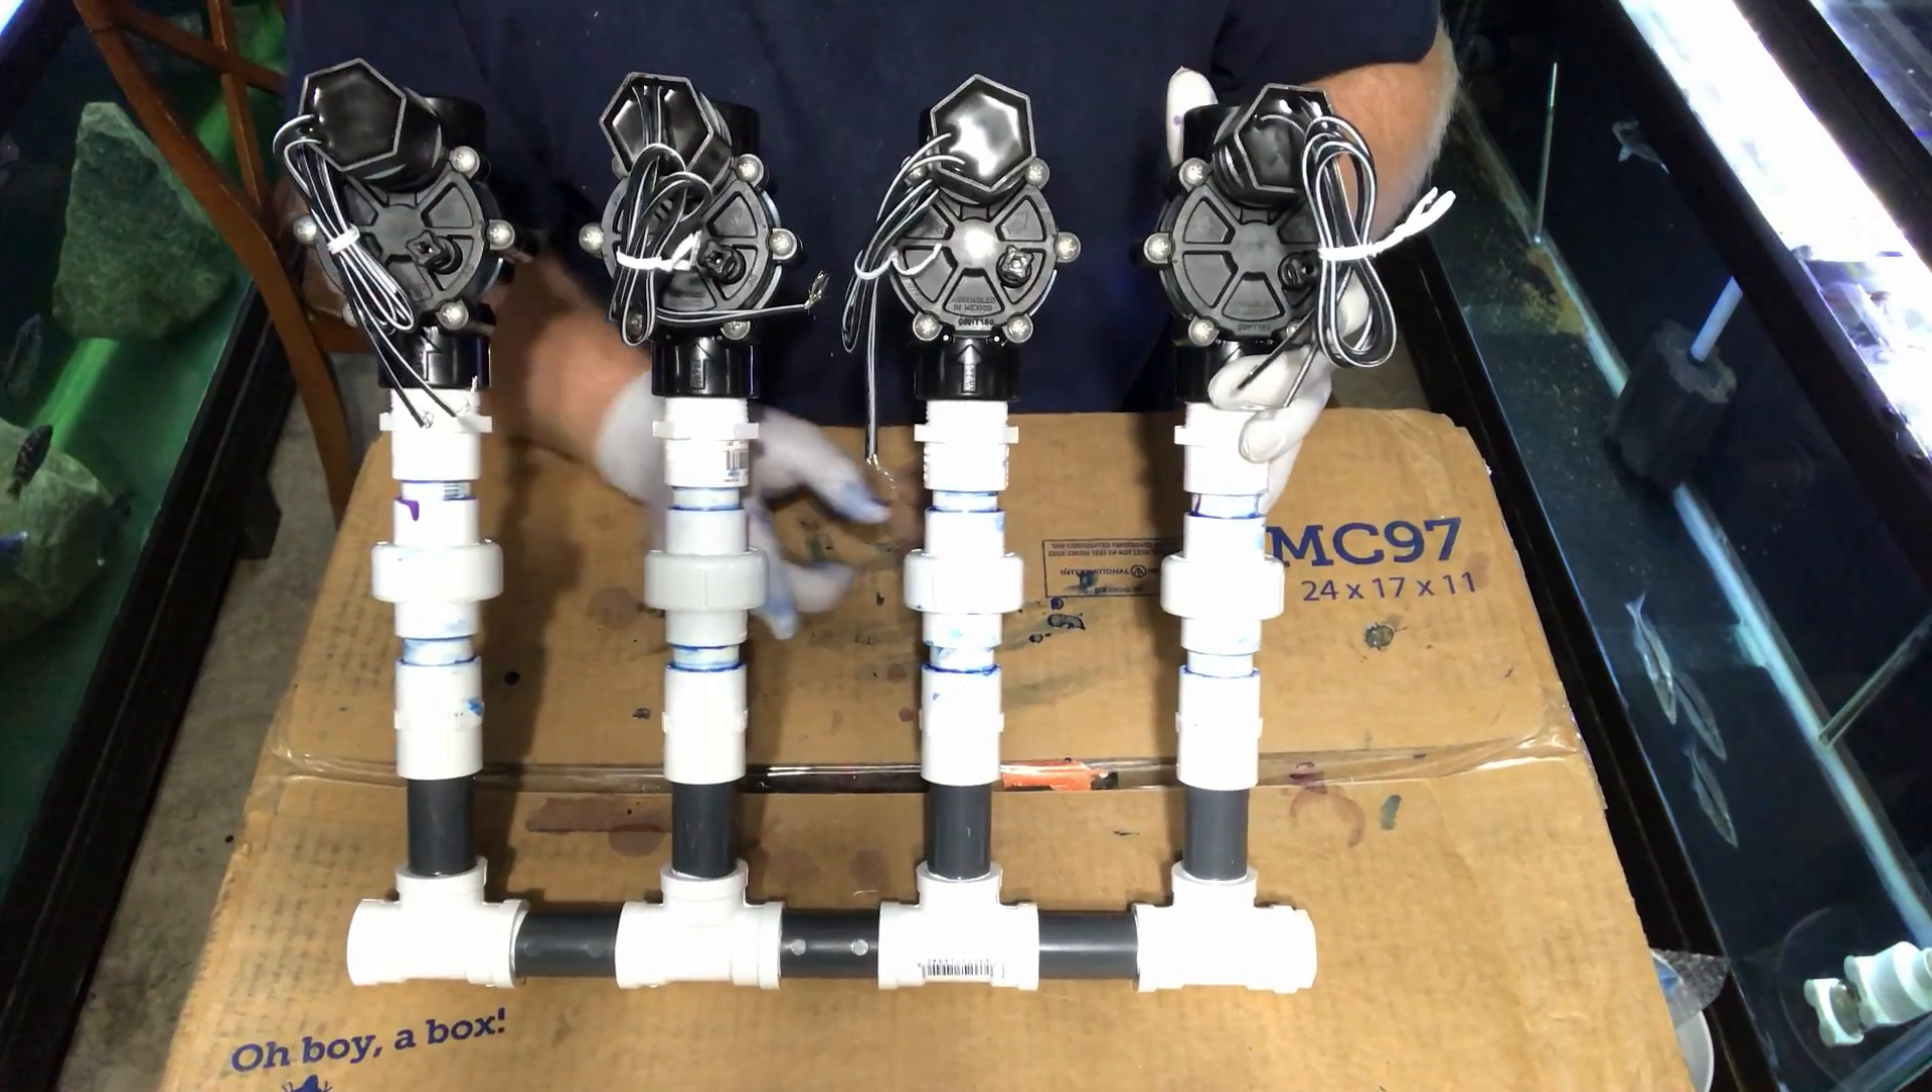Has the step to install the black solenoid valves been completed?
Yes.